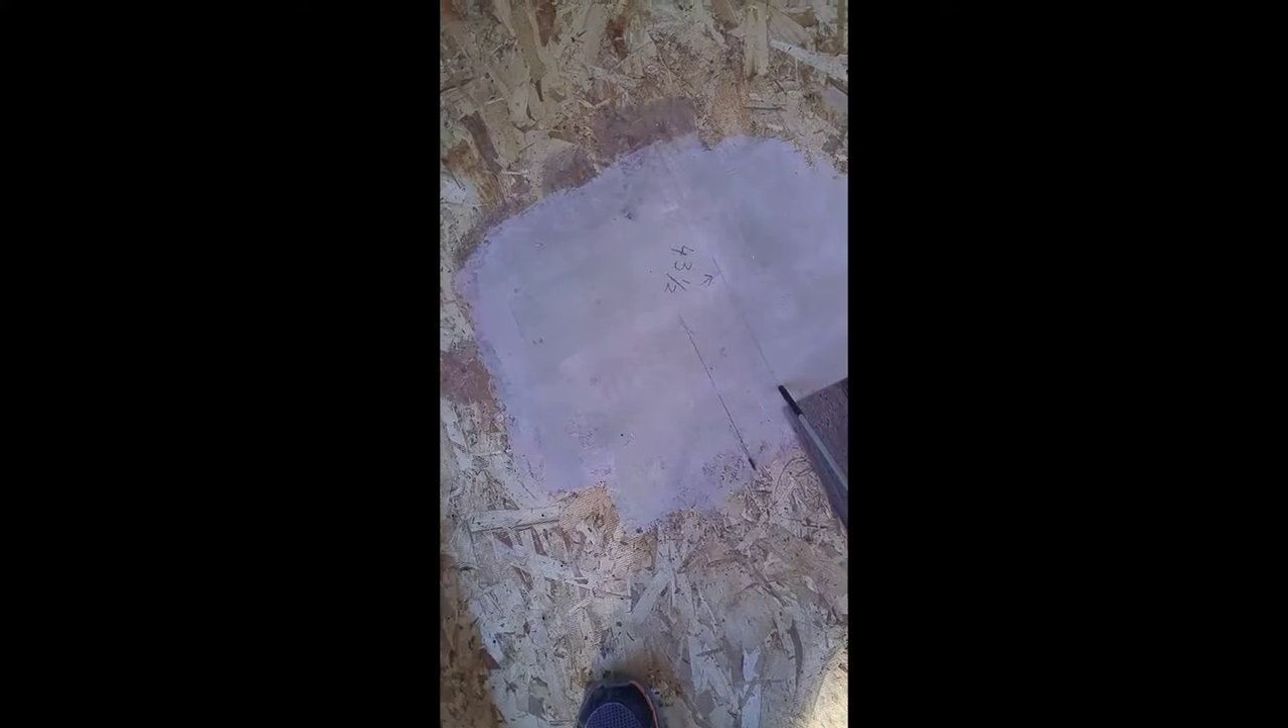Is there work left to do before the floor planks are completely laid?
Yes.